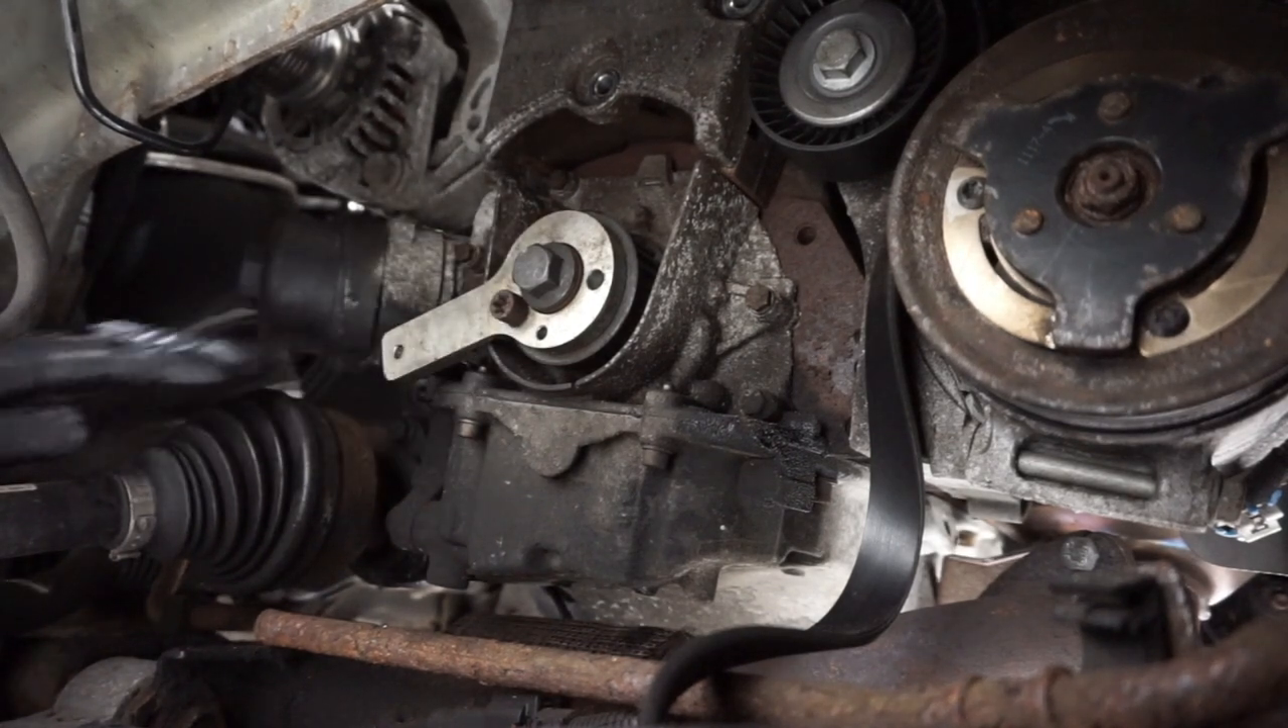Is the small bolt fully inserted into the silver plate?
Yes.